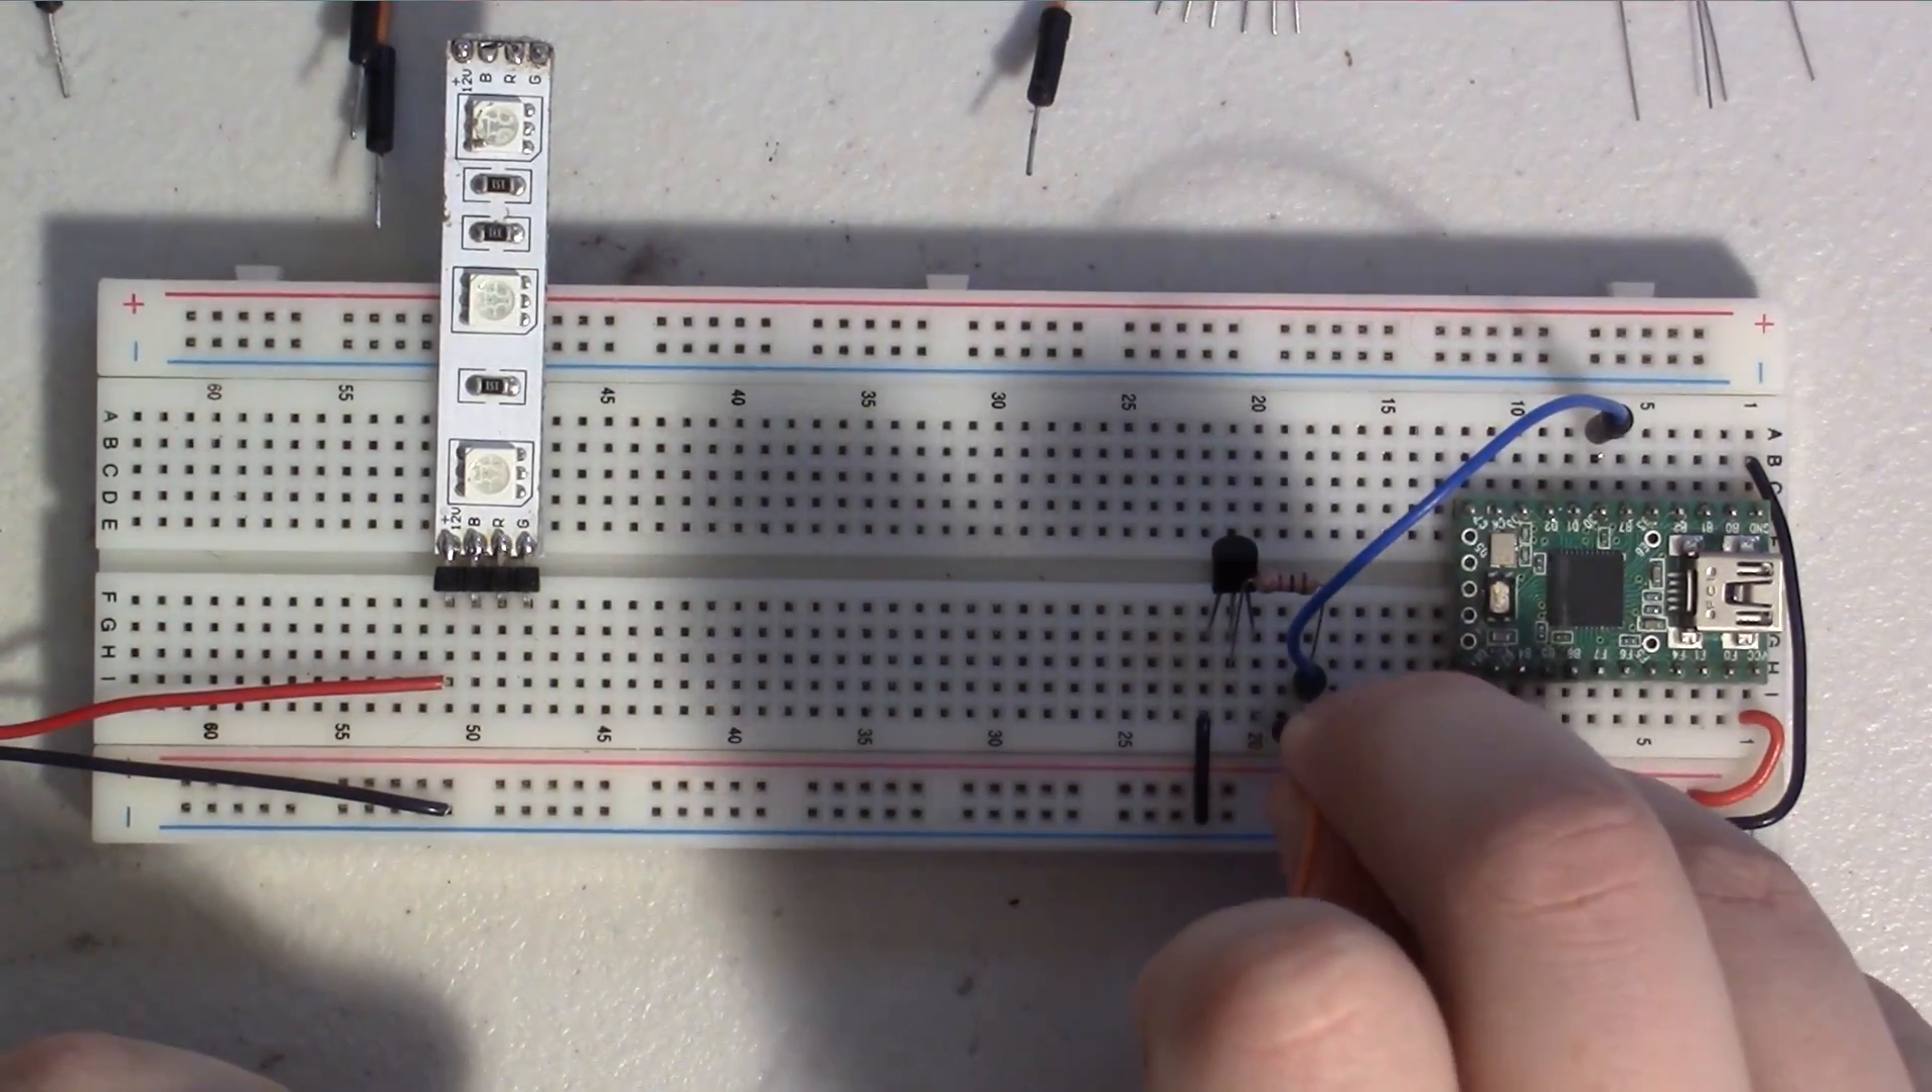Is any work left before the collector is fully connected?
Yes.